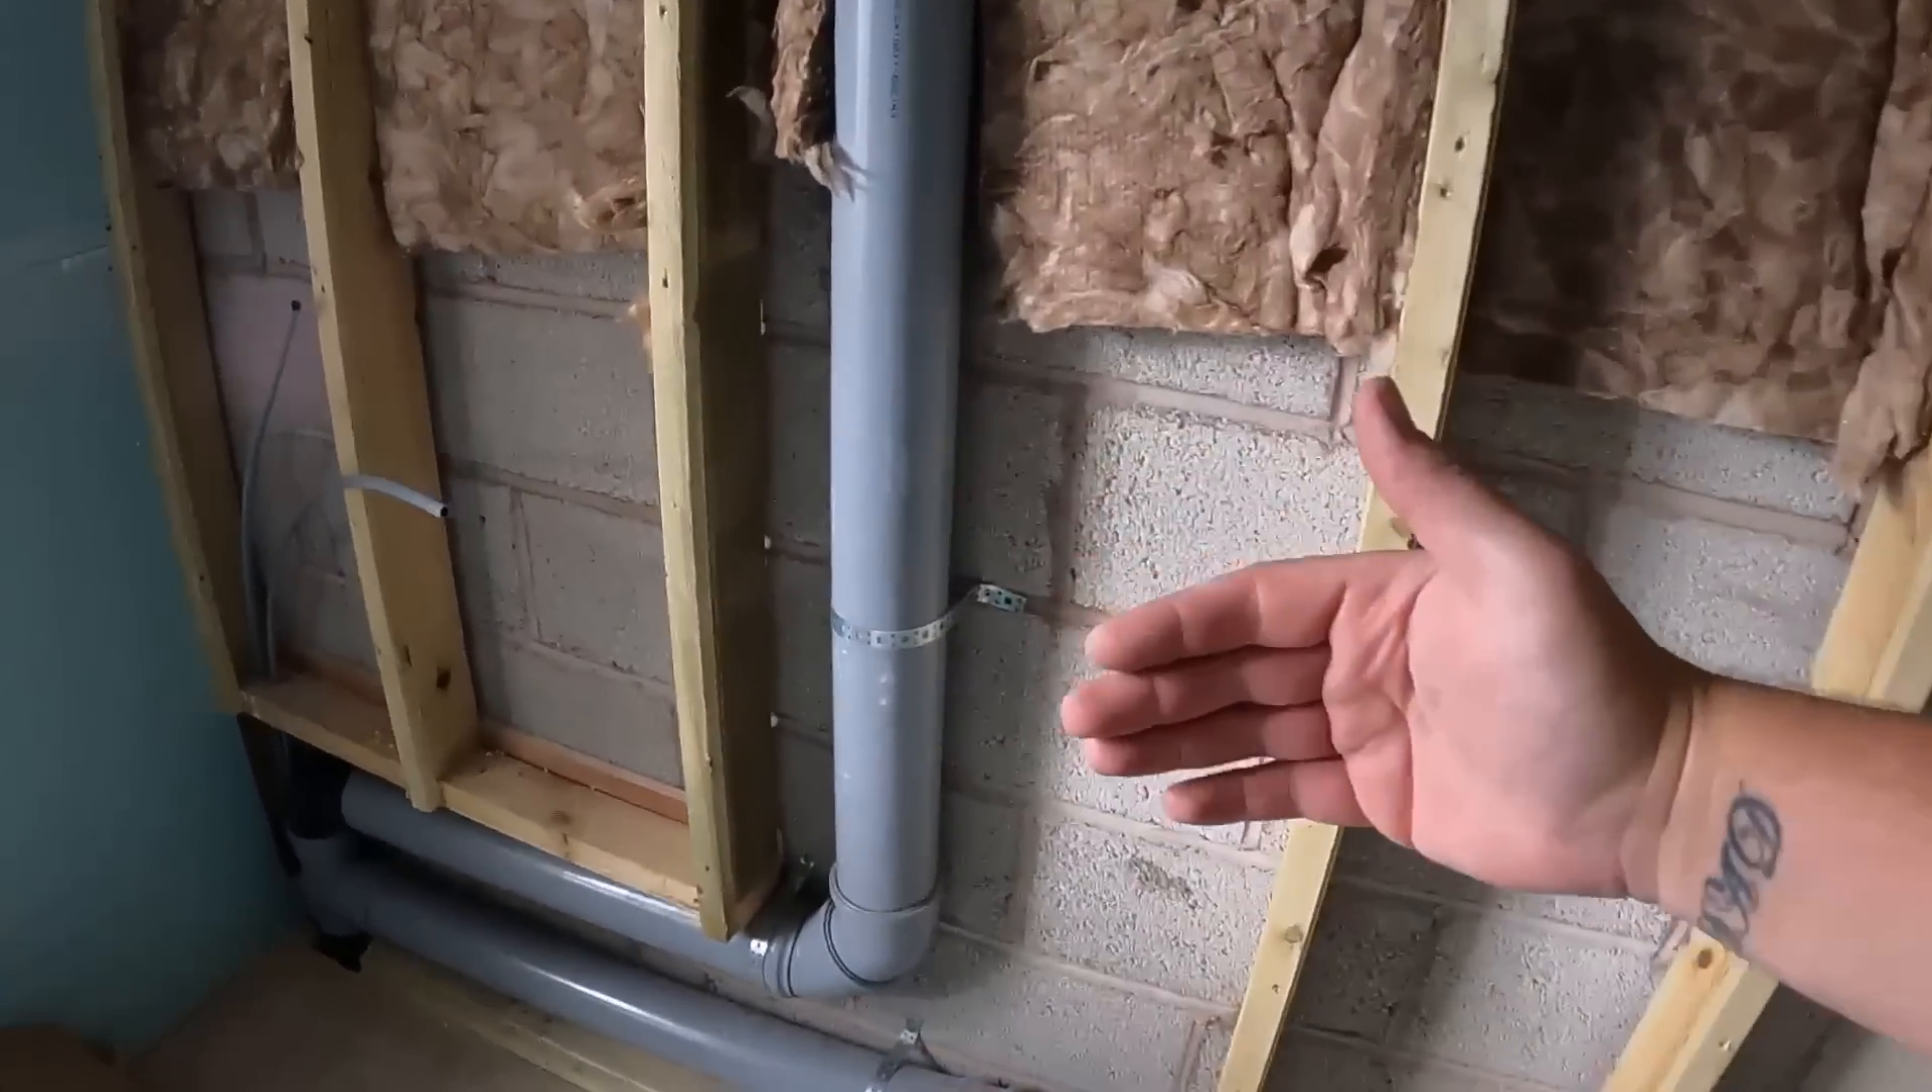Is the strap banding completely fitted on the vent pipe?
Yes.